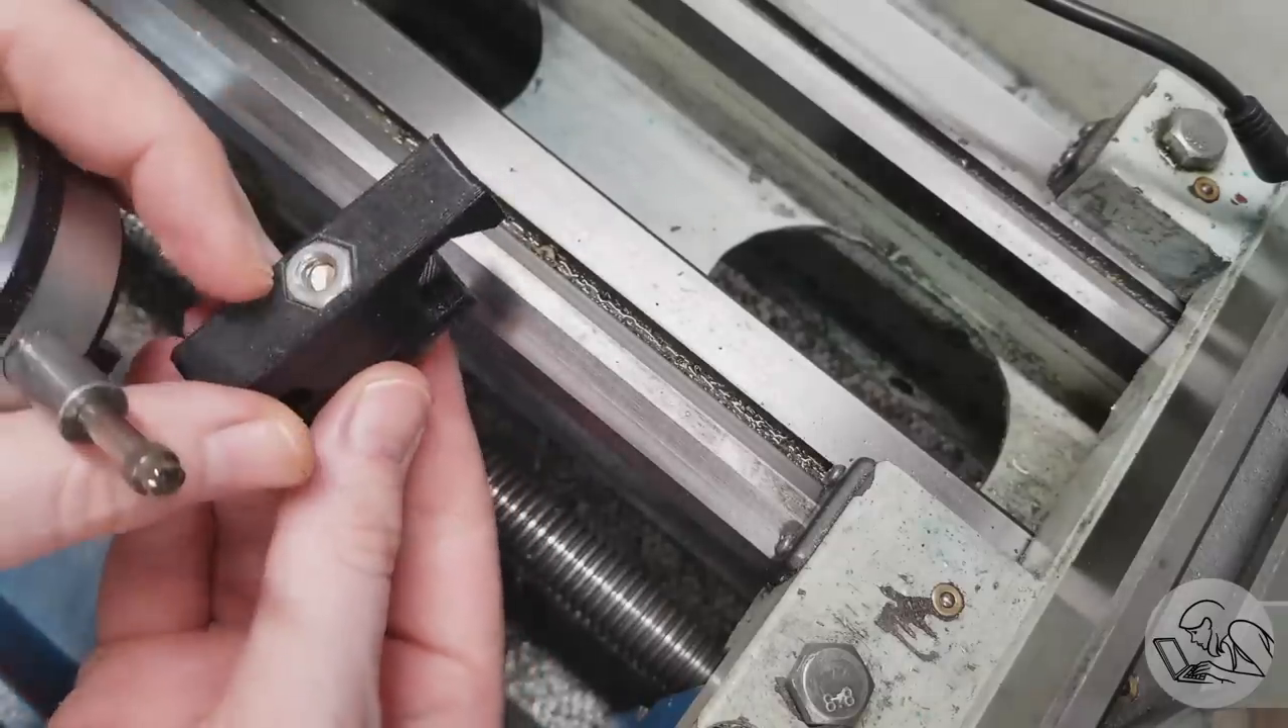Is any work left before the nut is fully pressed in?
No.